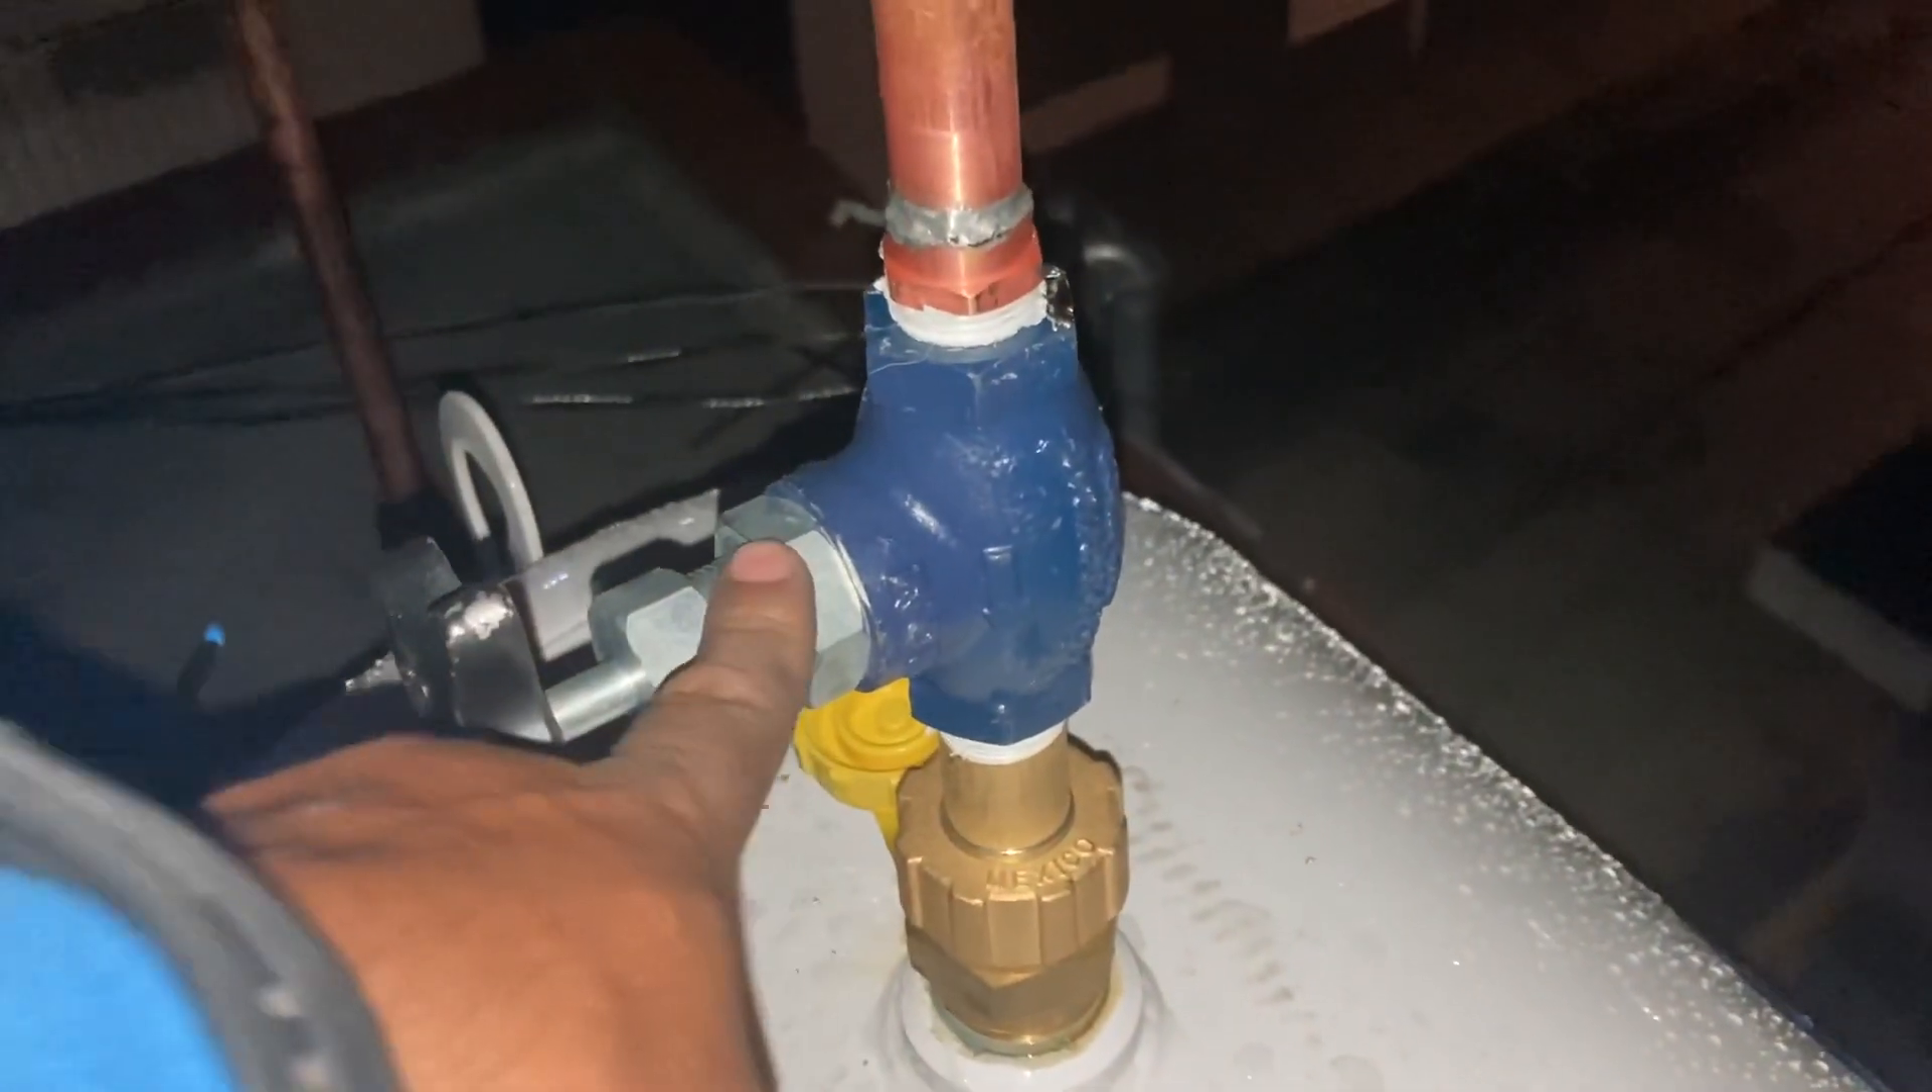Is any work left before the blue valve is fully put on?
No.